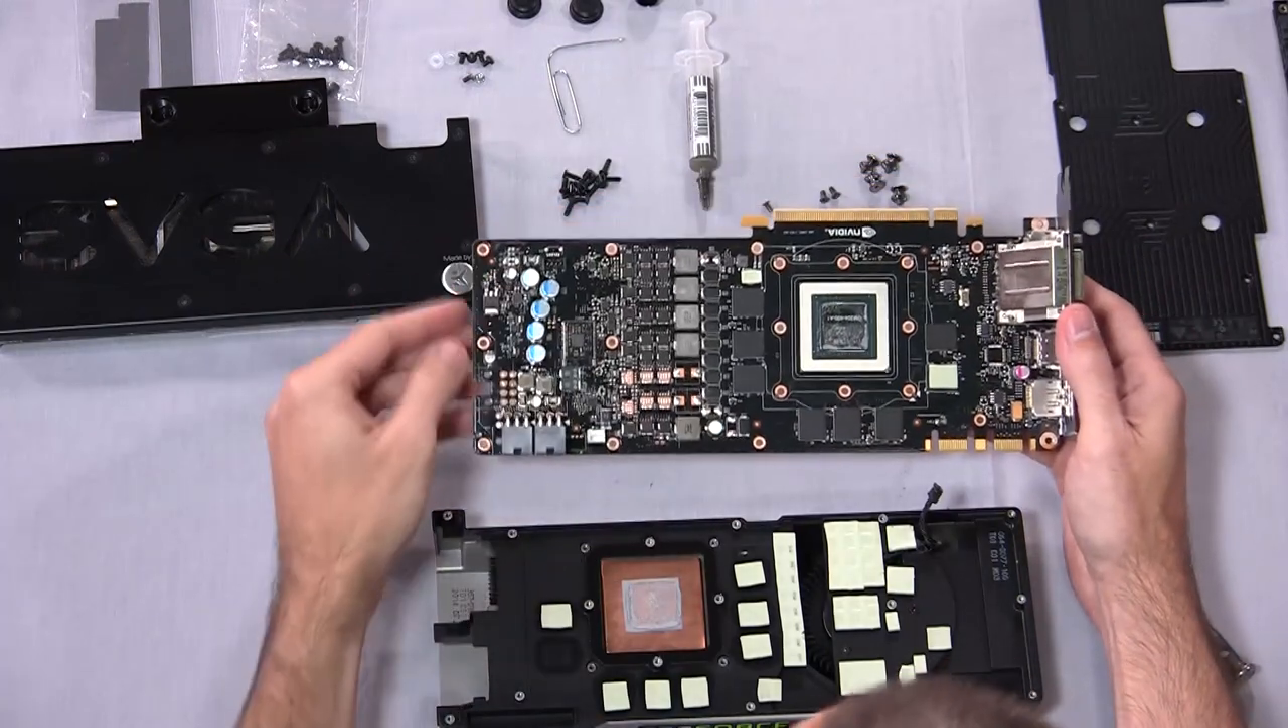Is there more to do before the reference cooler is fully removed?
No.